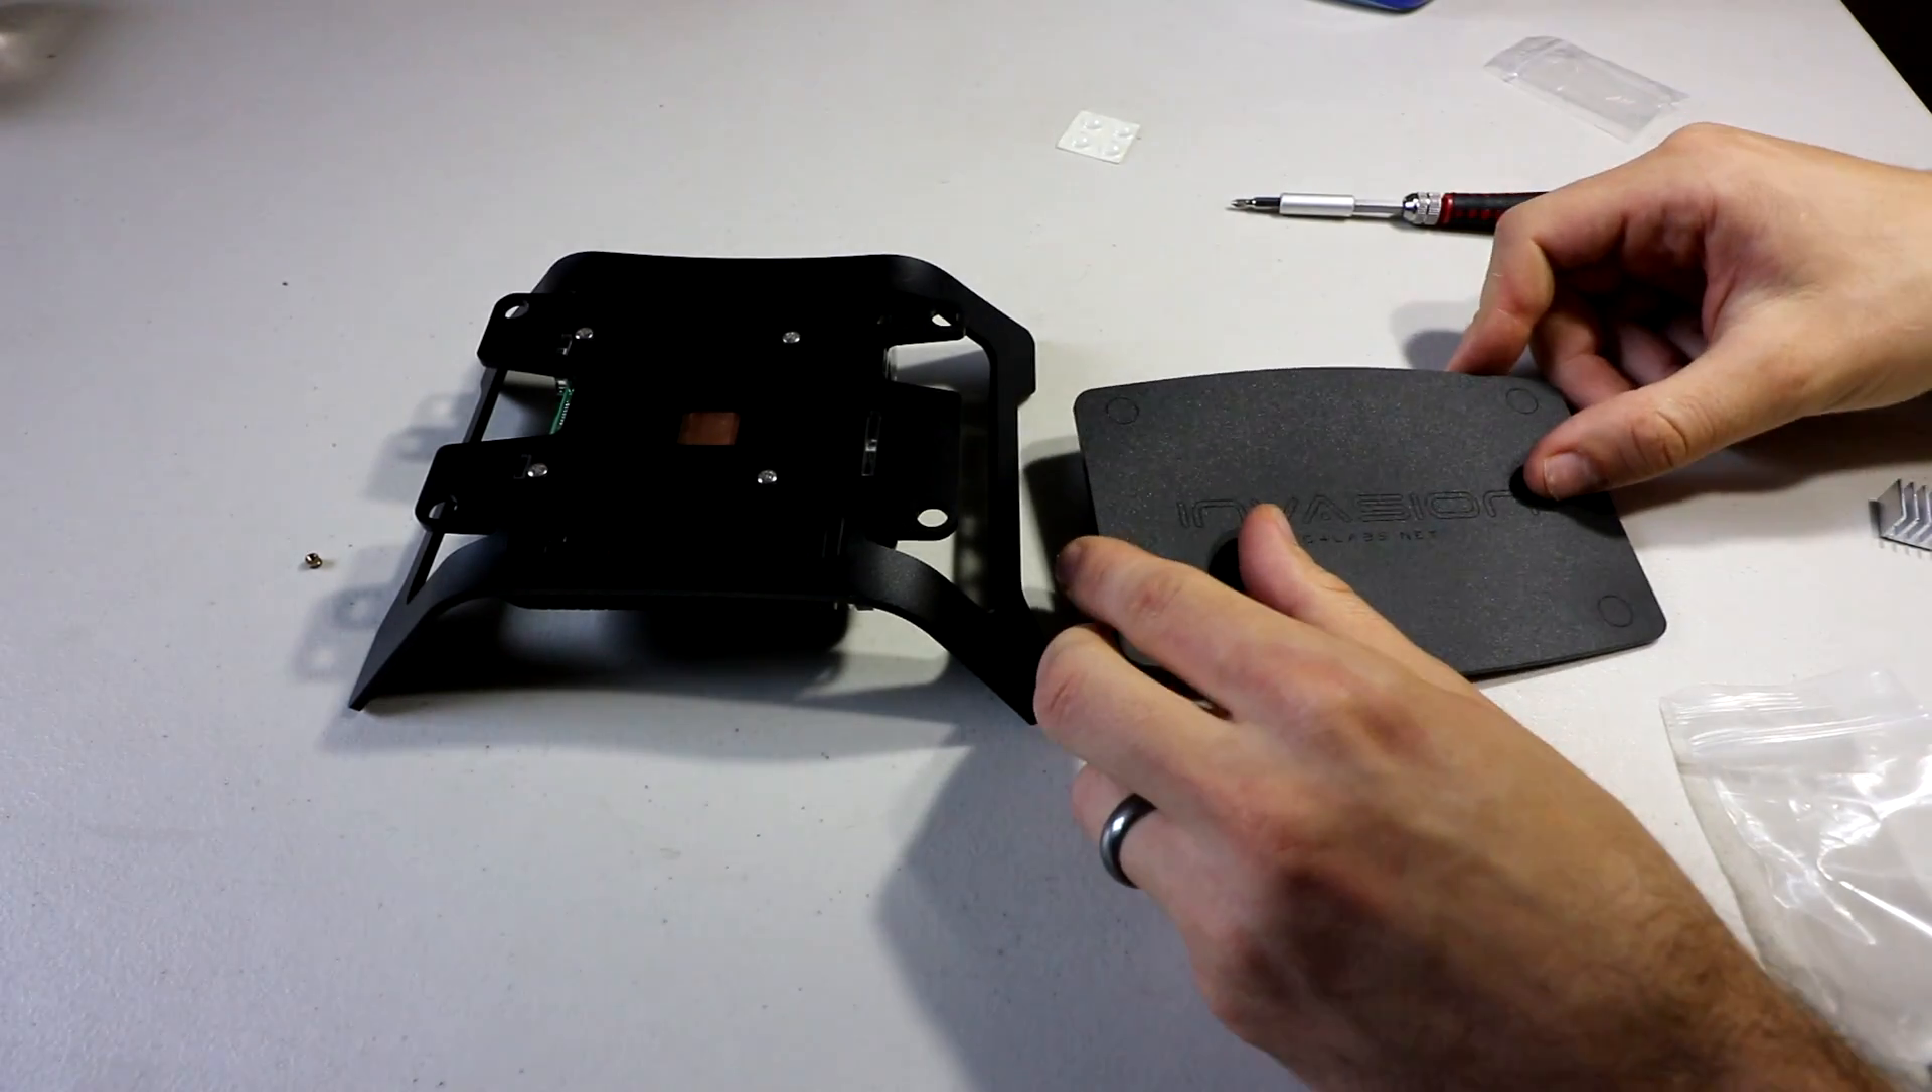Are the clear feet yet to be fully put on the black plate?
Yes.